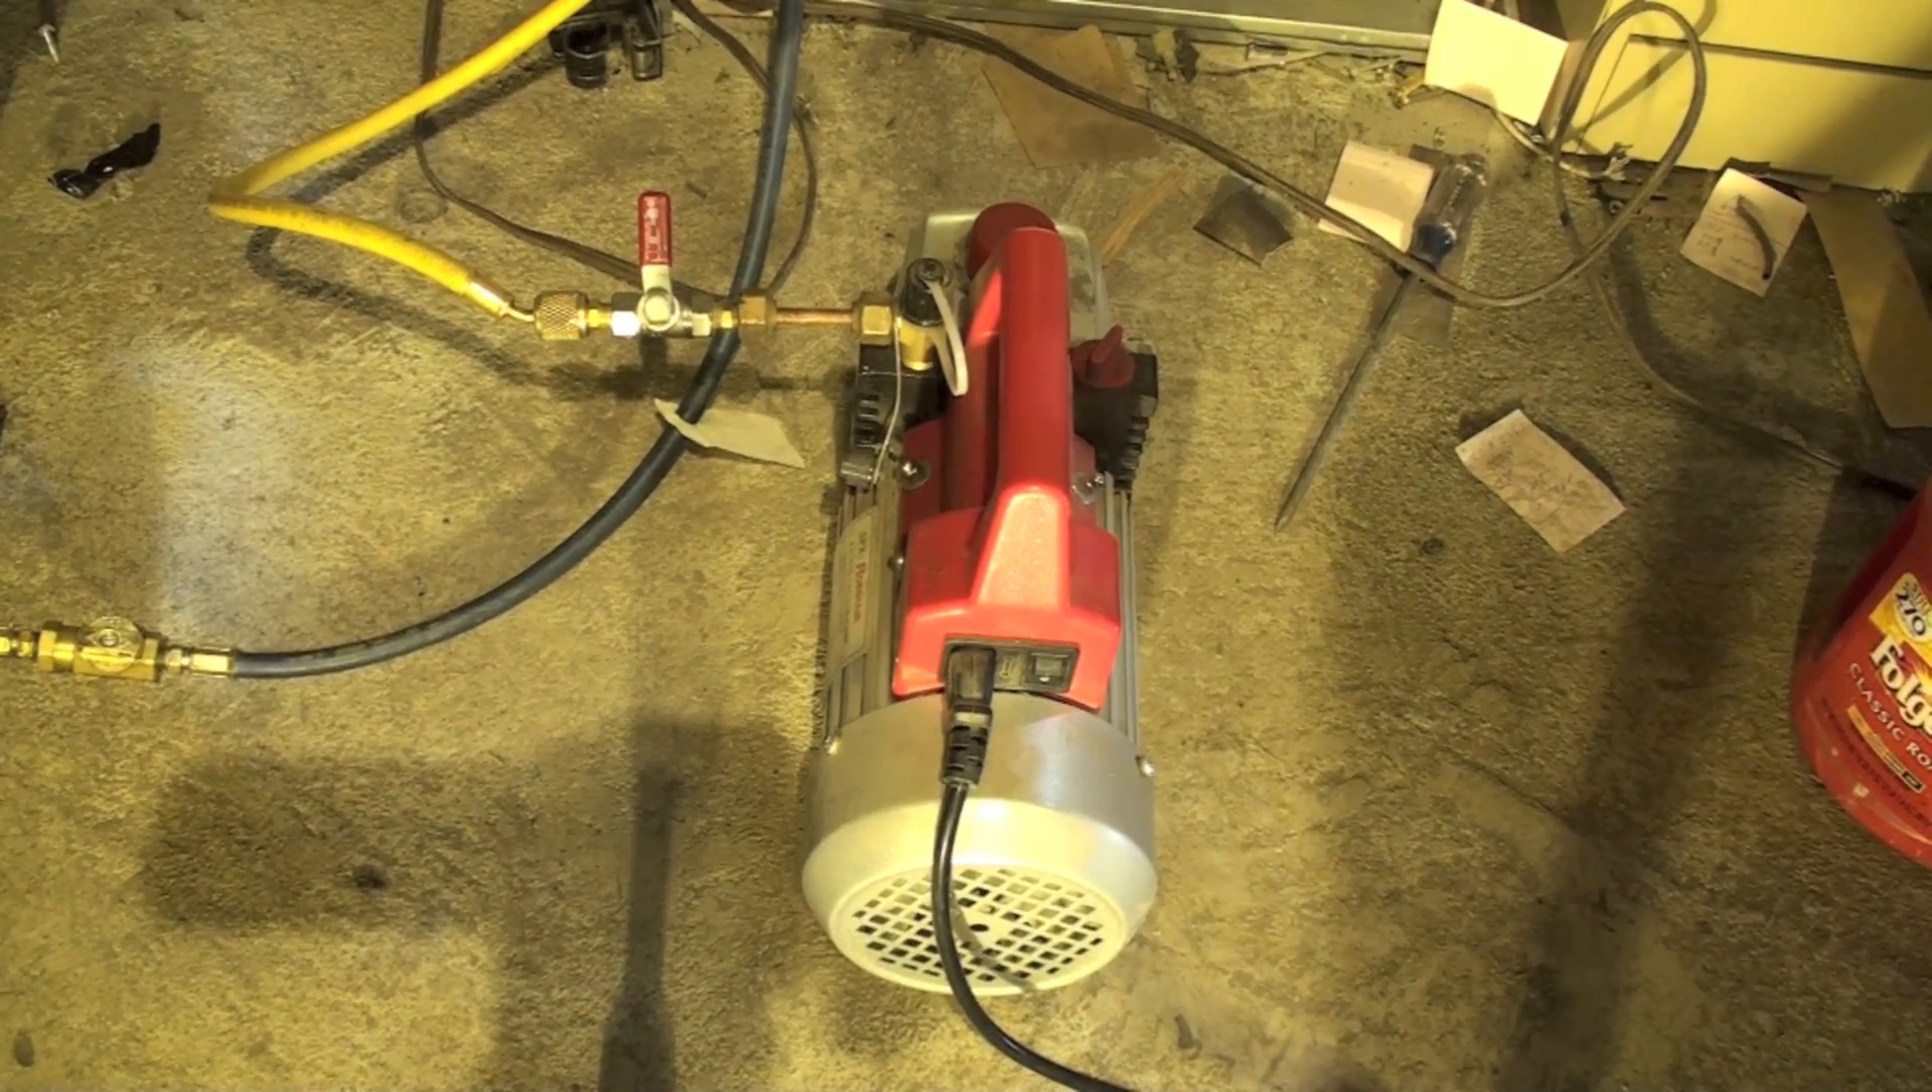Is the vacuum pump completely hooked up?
Yes.